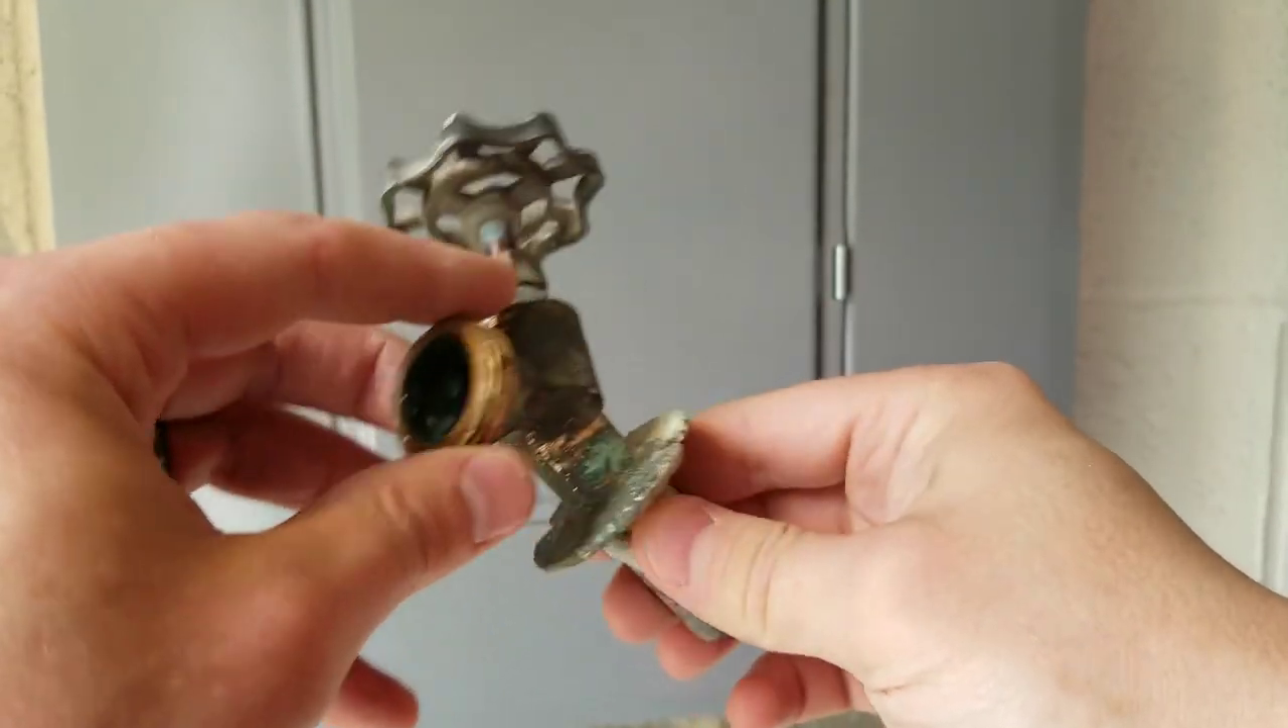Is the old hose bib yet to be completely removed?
No.